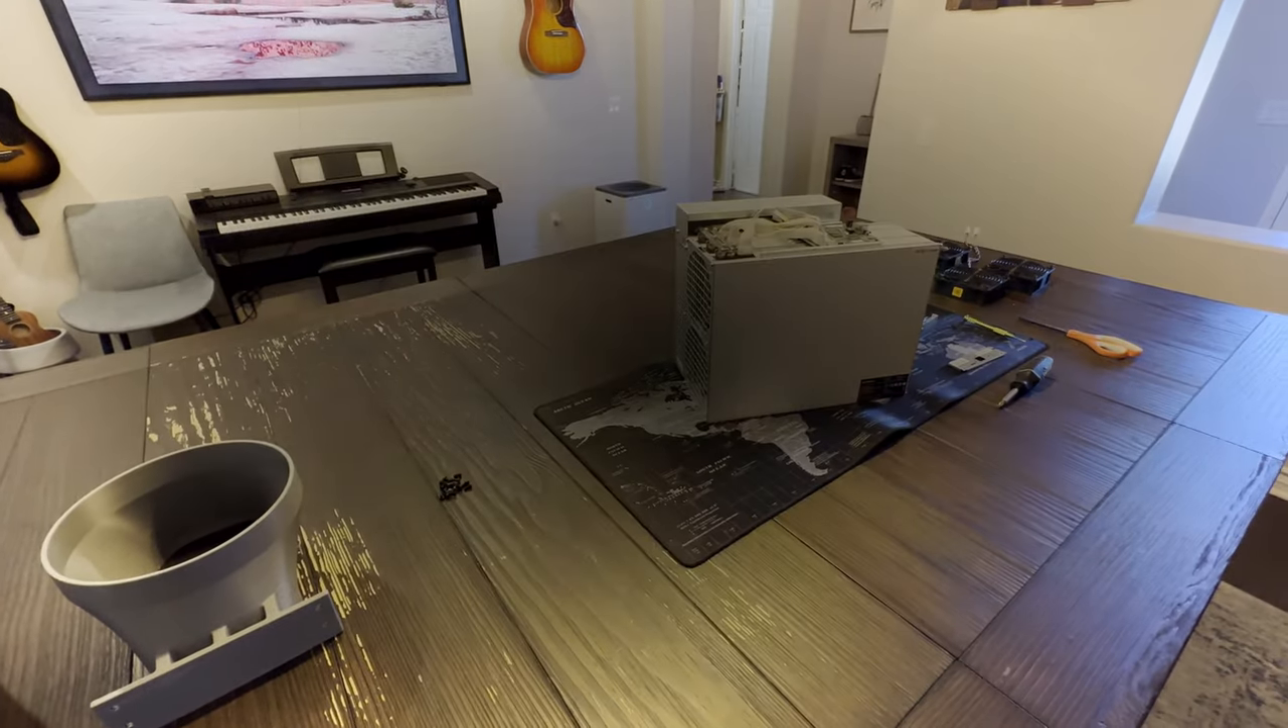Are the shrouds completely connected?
No.